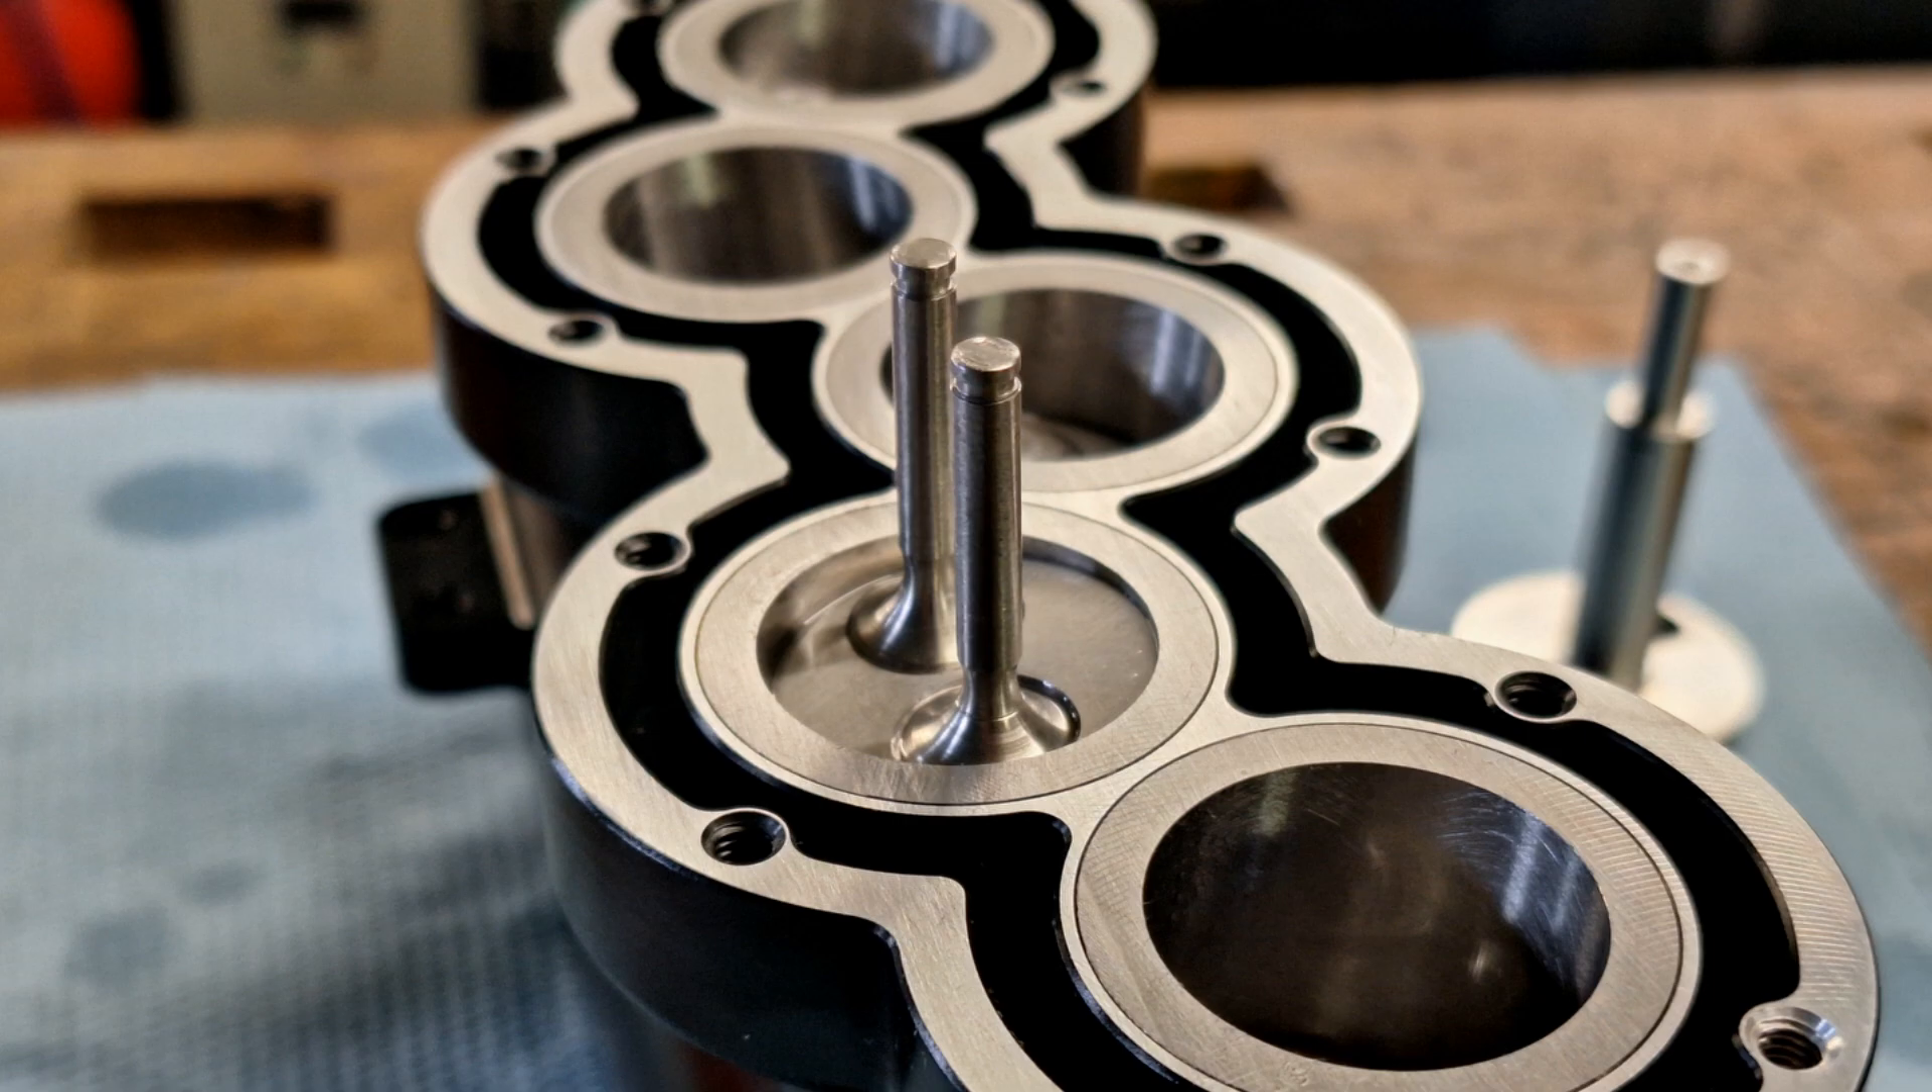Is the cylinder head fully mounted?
No.